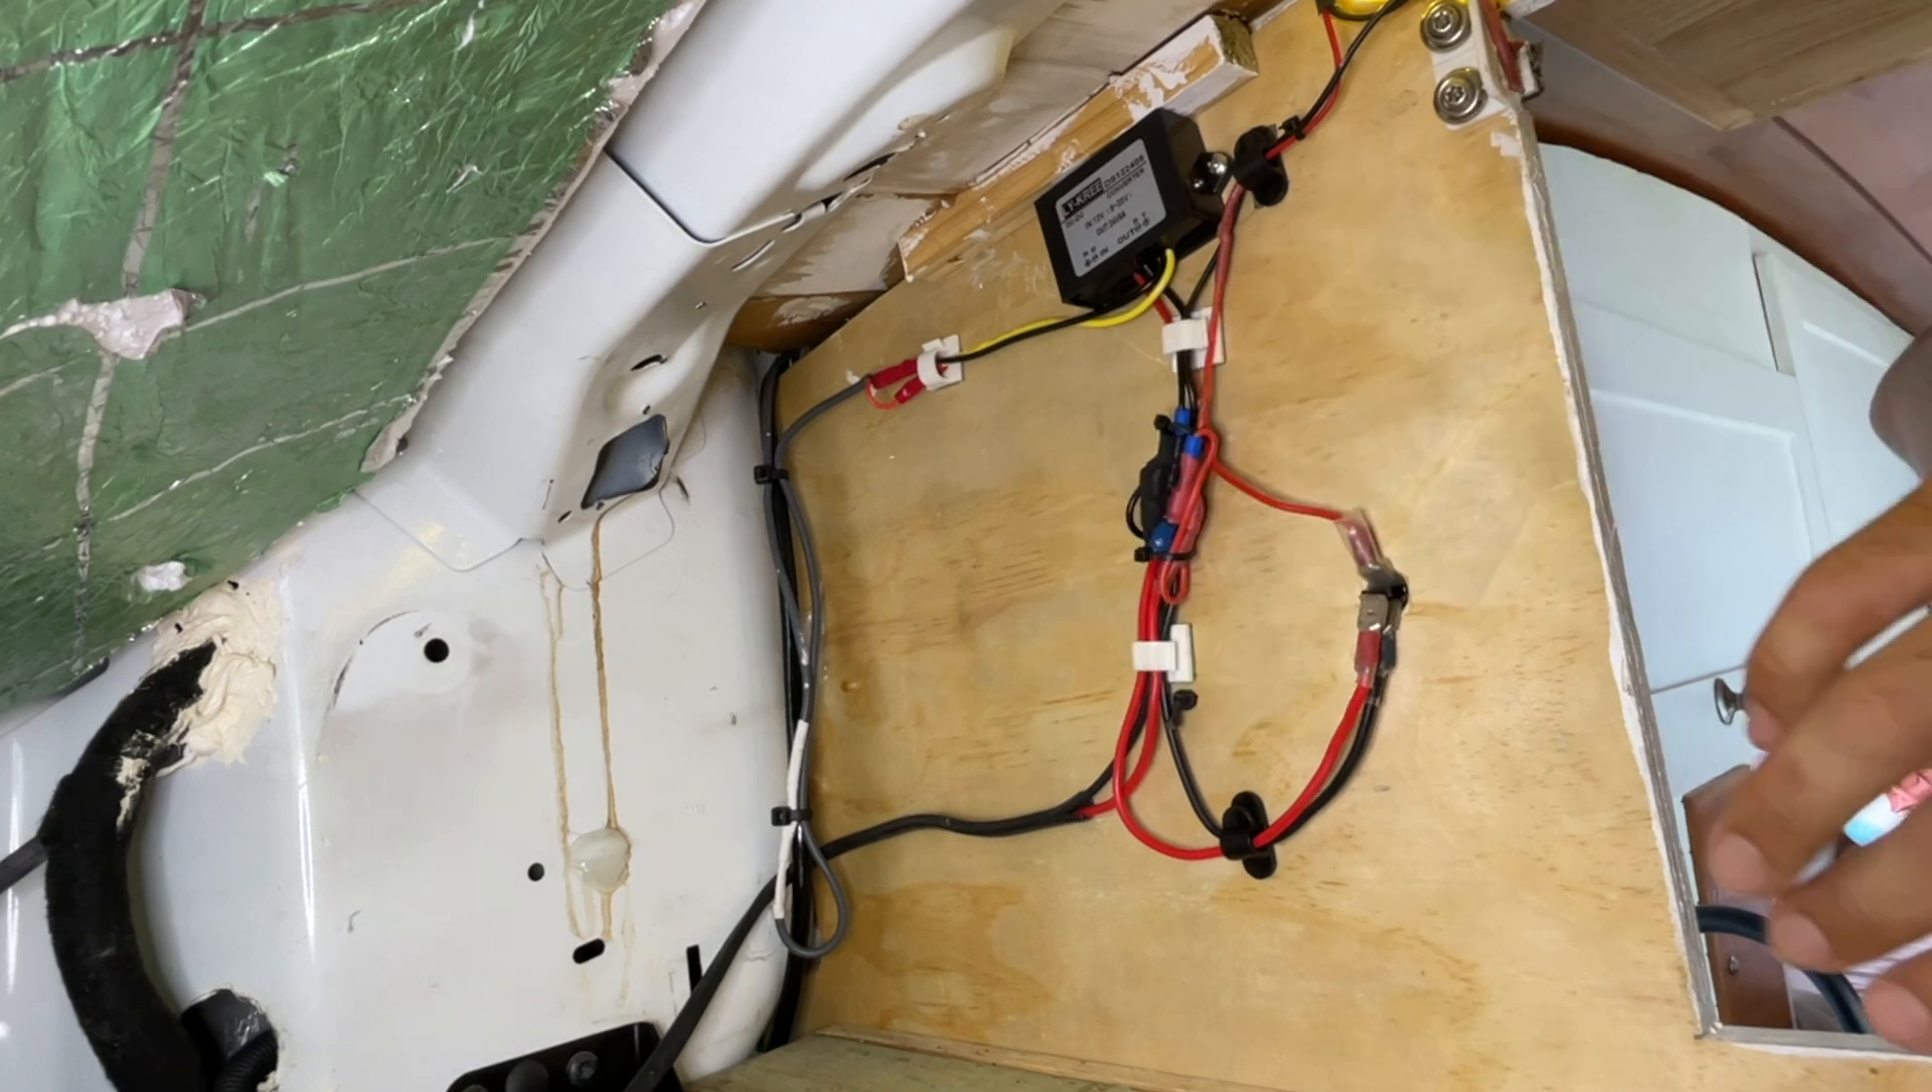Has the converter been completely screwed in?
Yes.